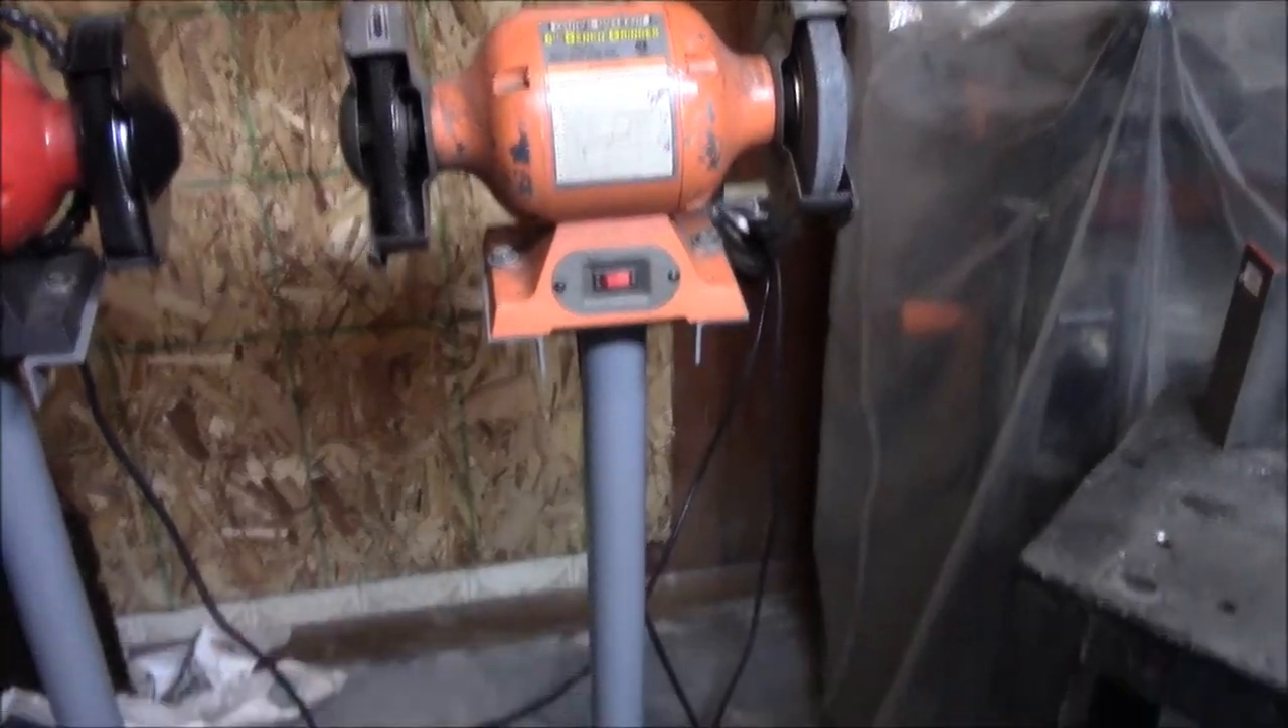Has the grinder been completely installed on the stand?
Yes.